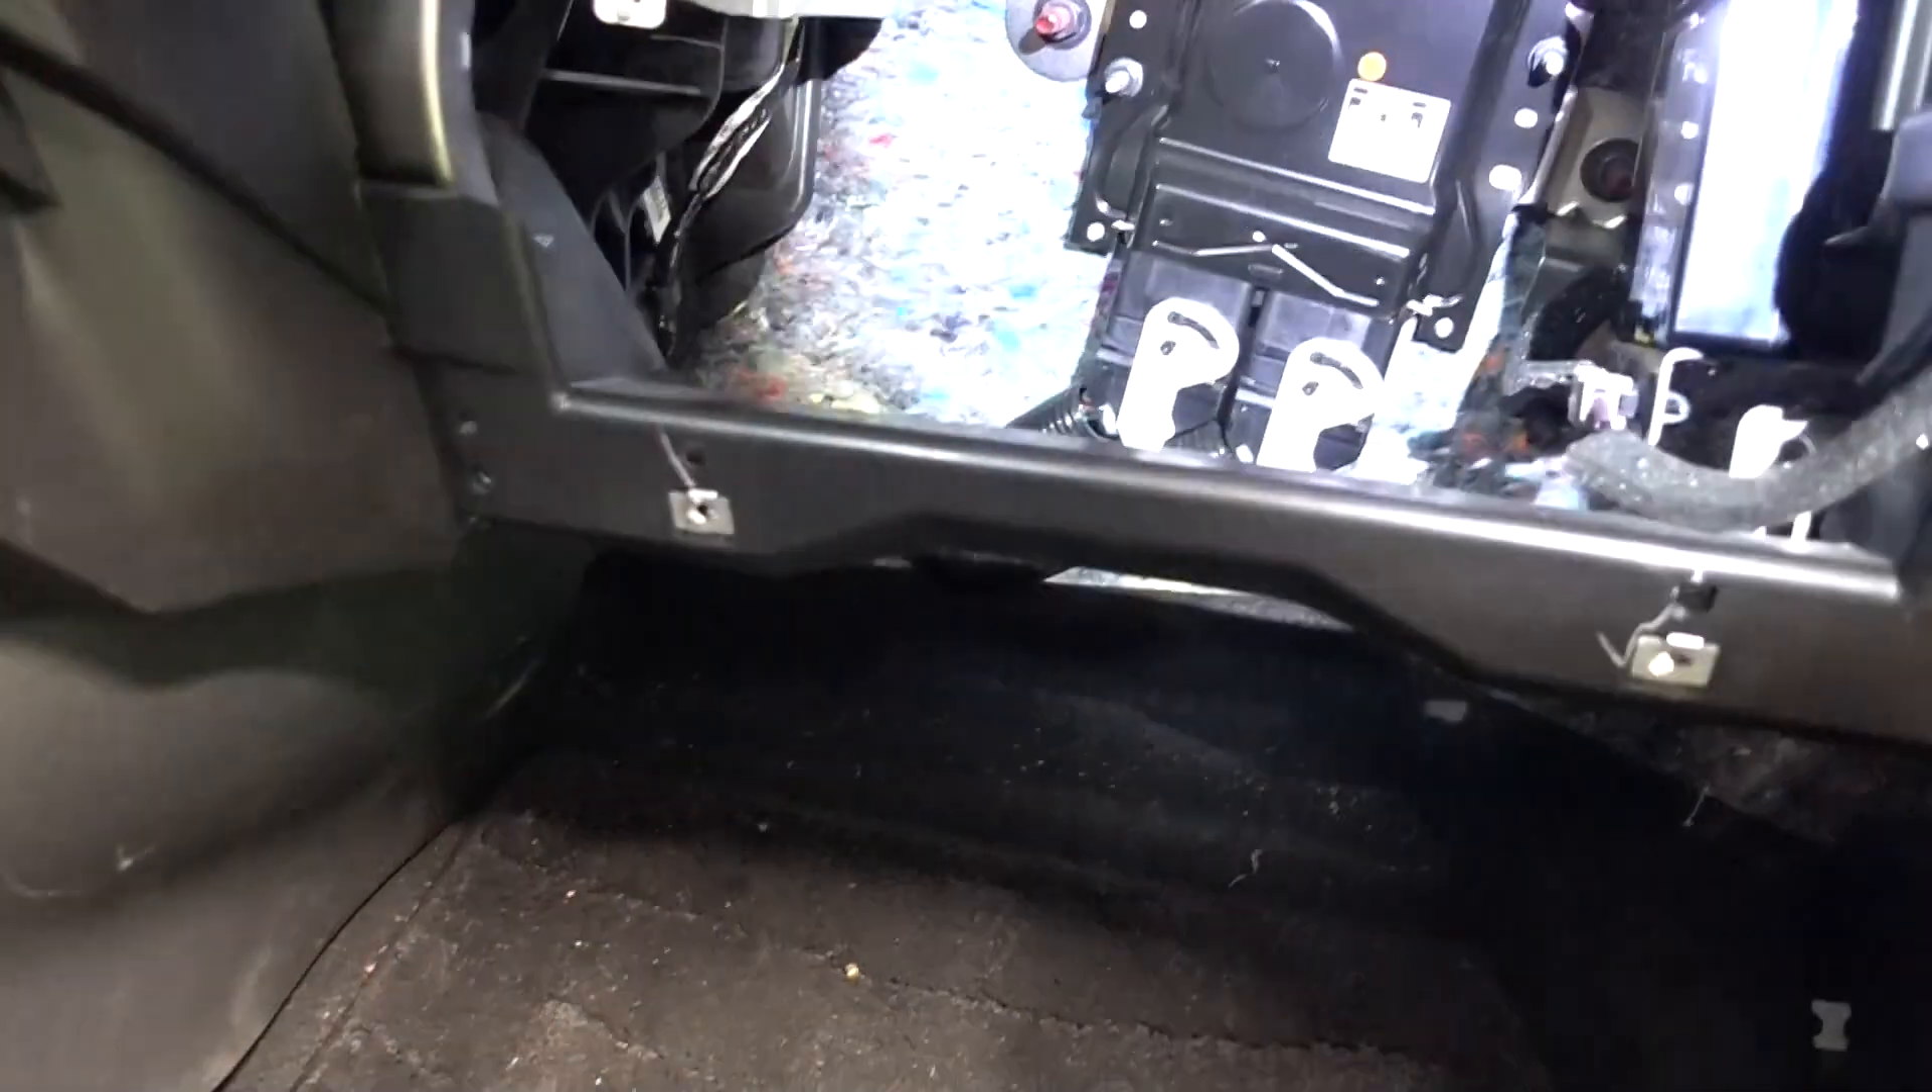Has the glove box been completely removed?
Yes.